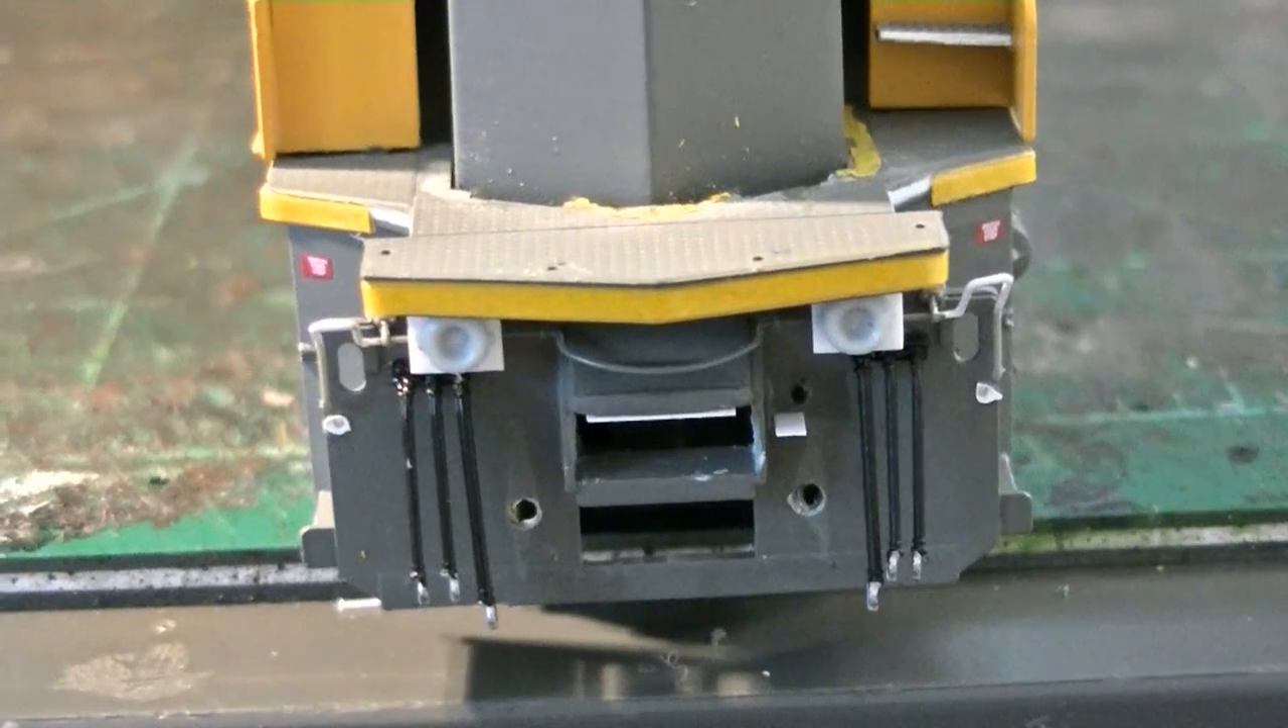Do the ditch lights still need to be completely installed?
No.